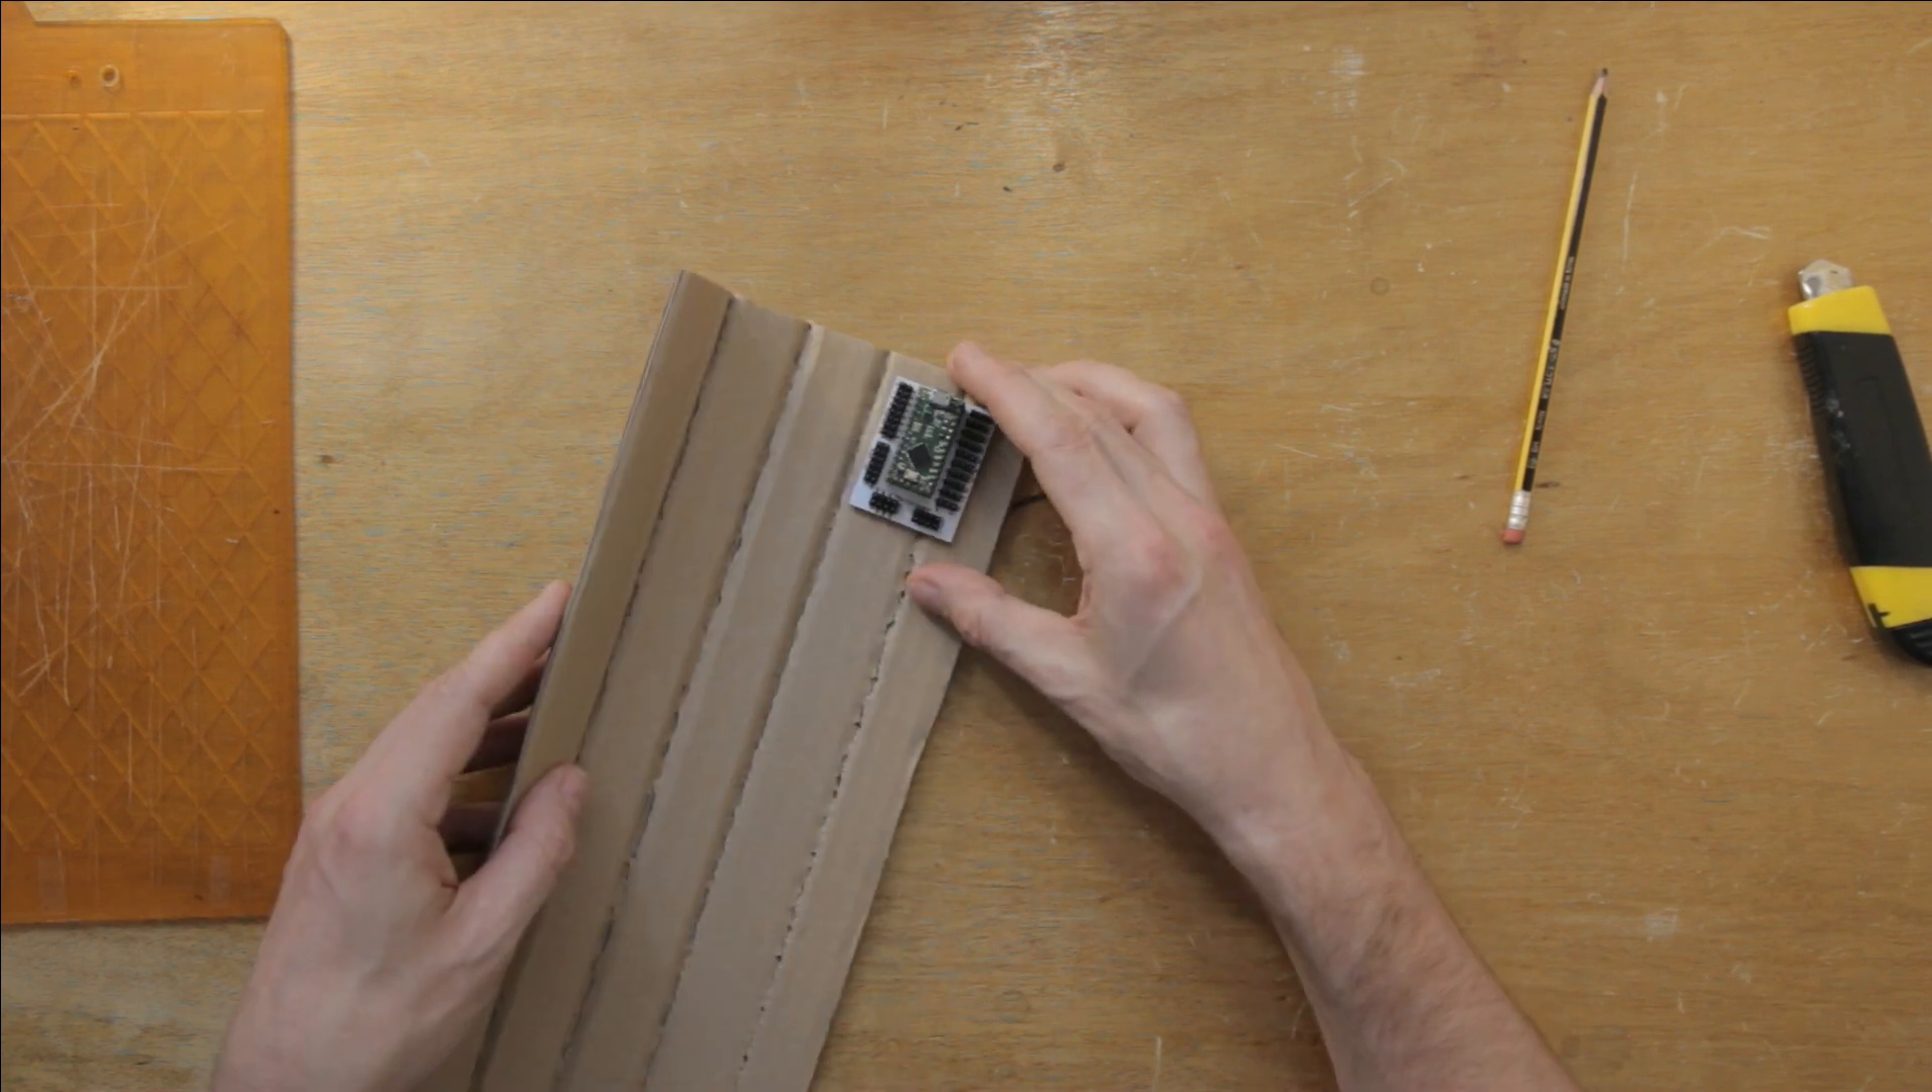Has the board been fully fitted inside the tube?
No.